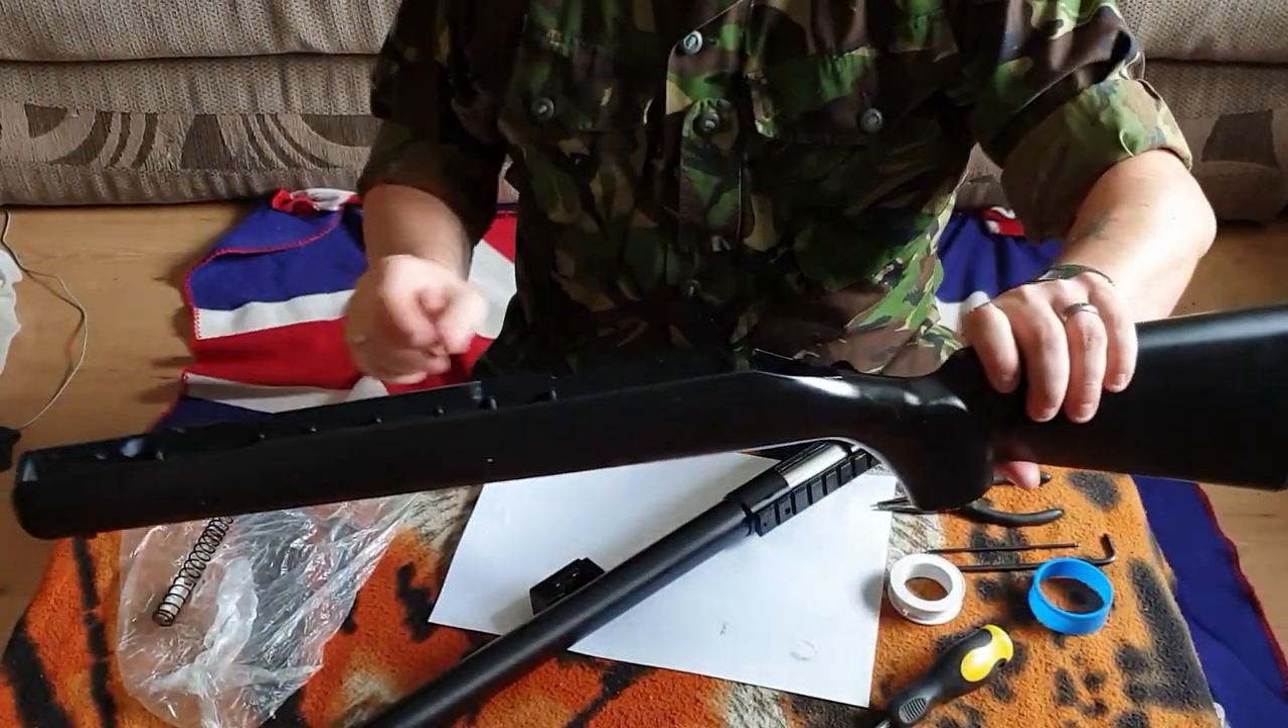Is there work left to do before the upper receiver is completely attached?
Yes.